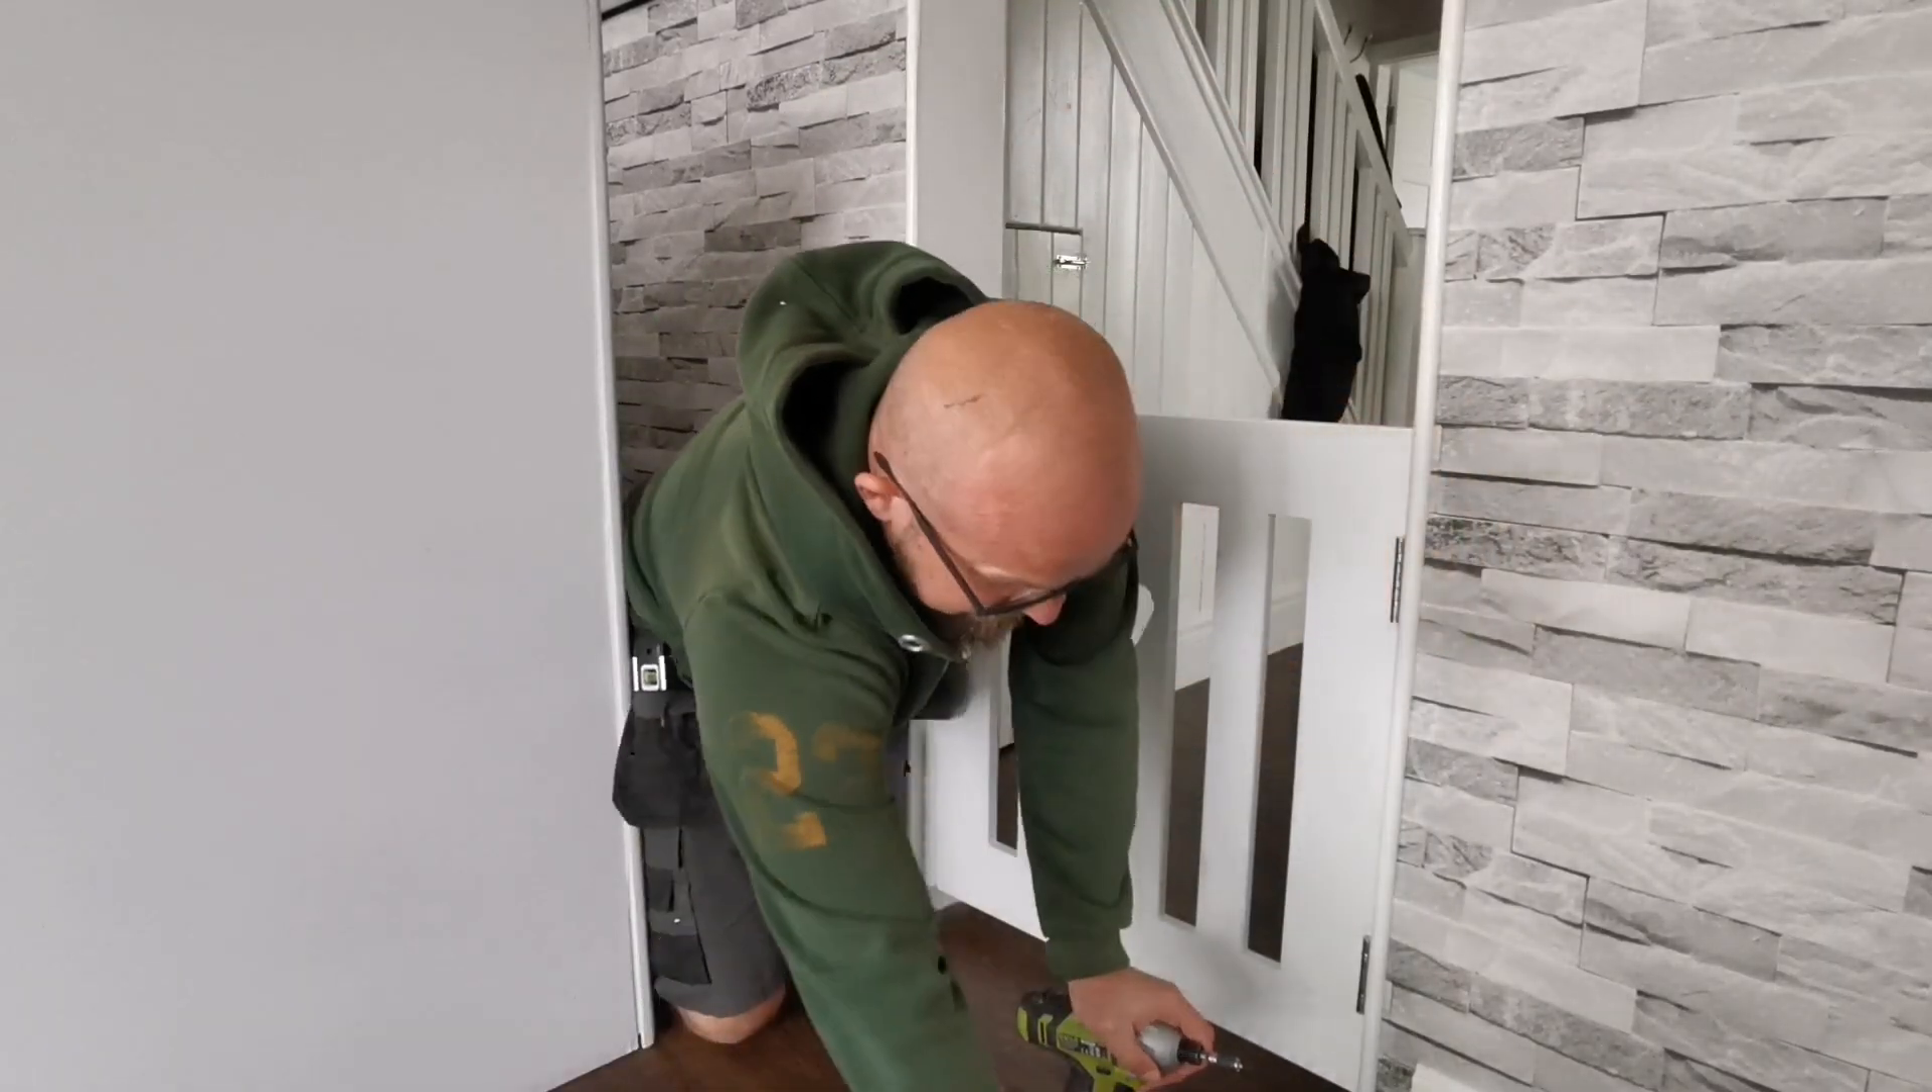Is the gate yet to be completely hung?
No.